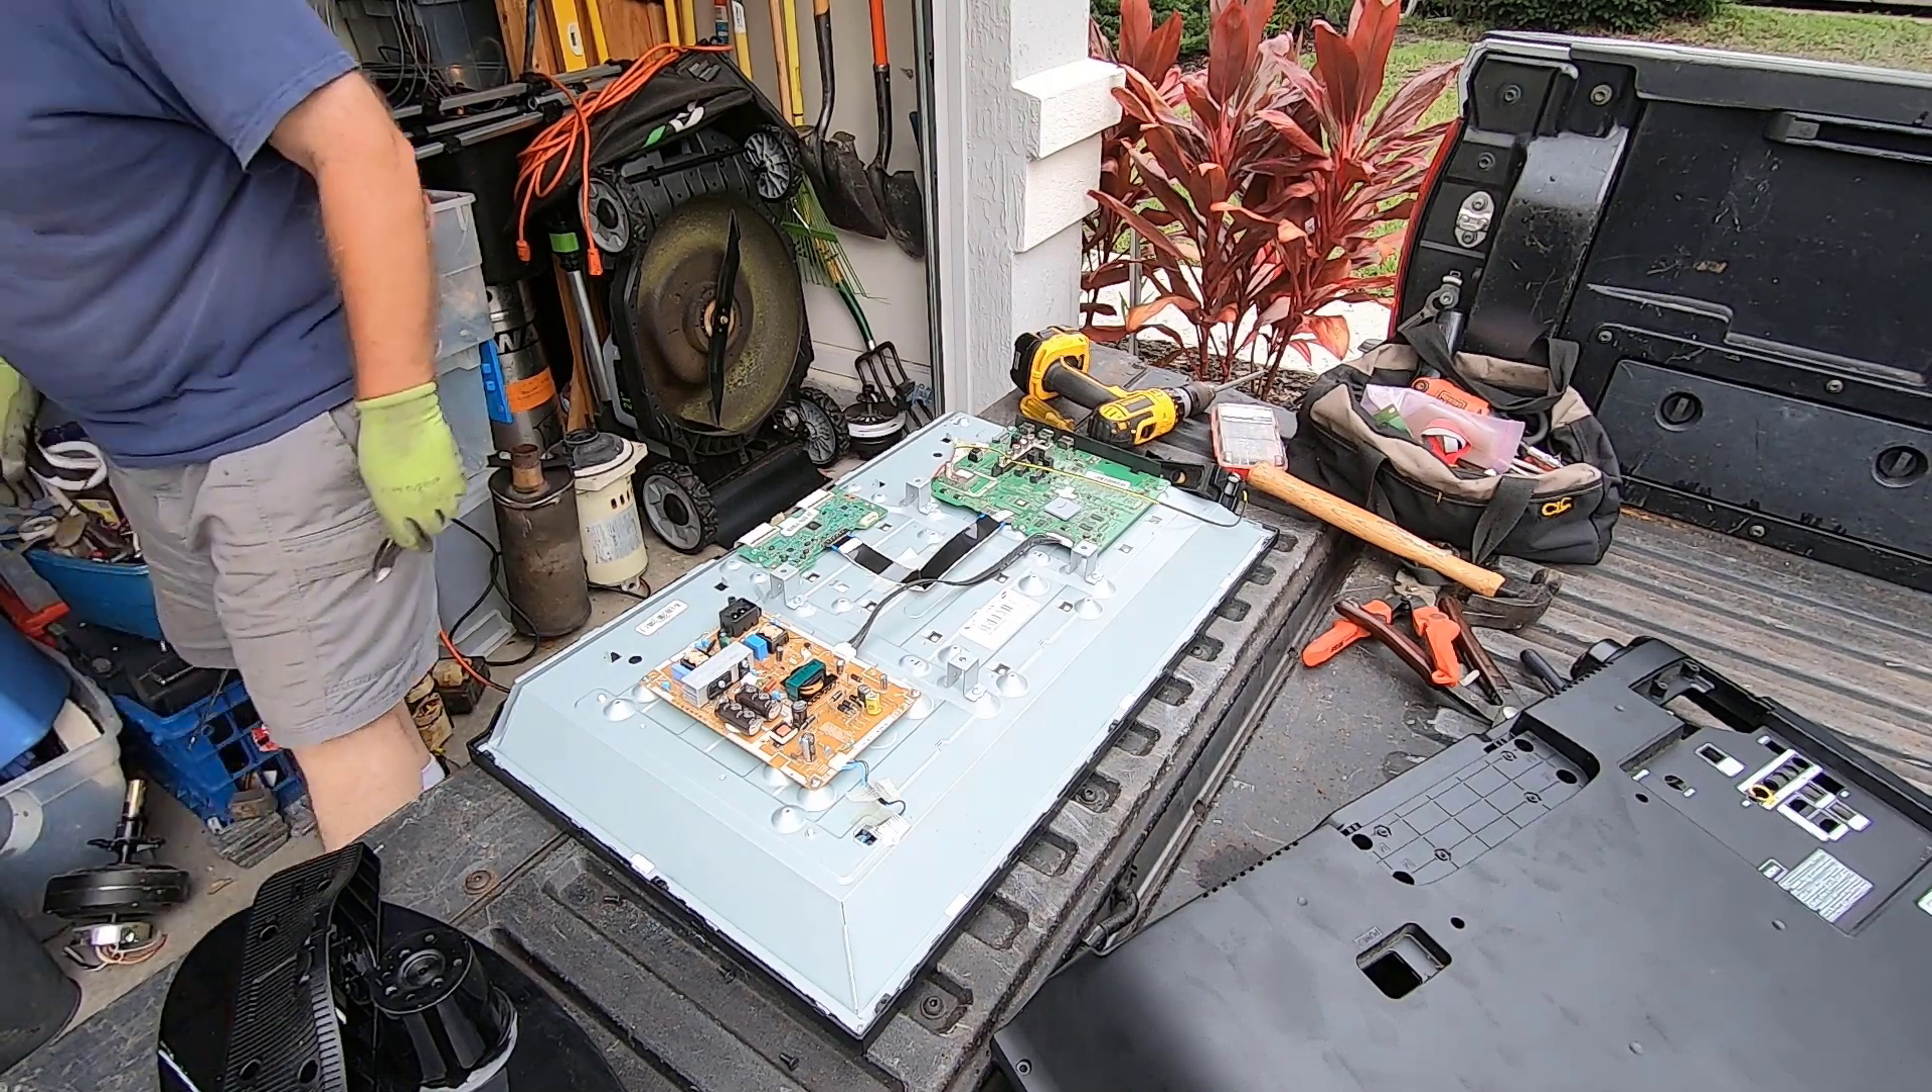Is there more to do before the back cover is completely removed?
No.